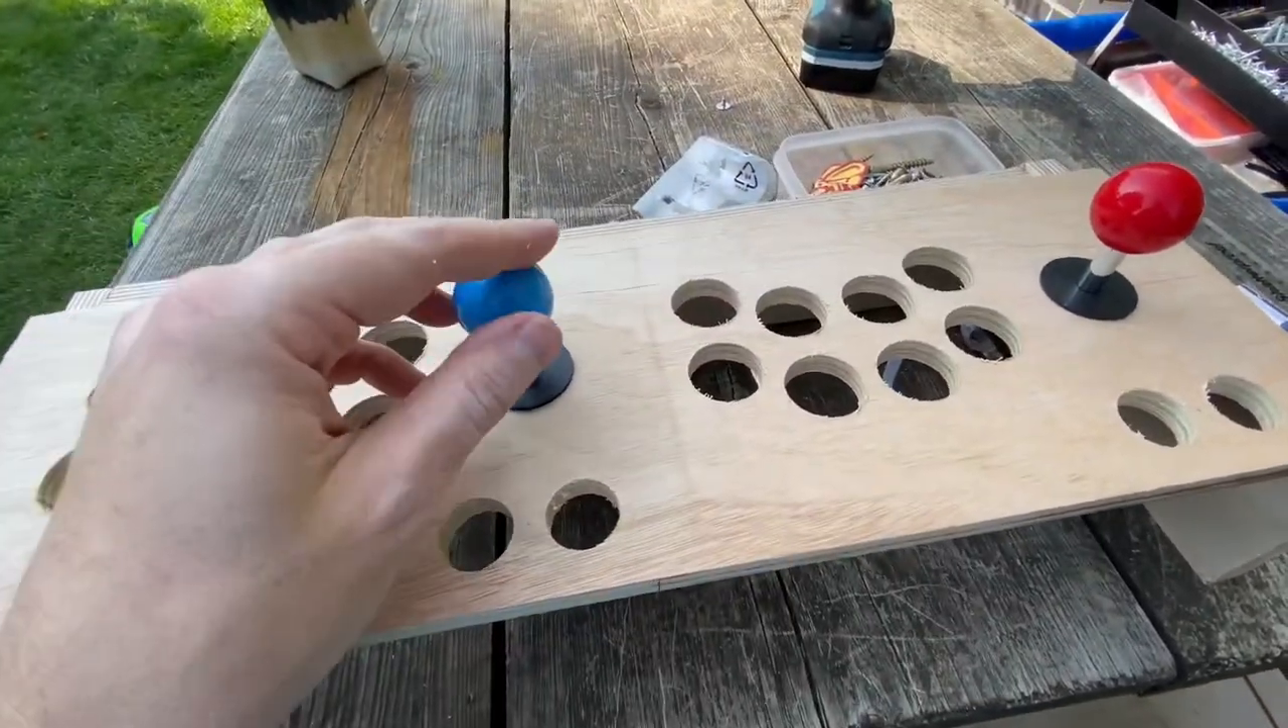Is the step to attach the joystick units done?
Yes.